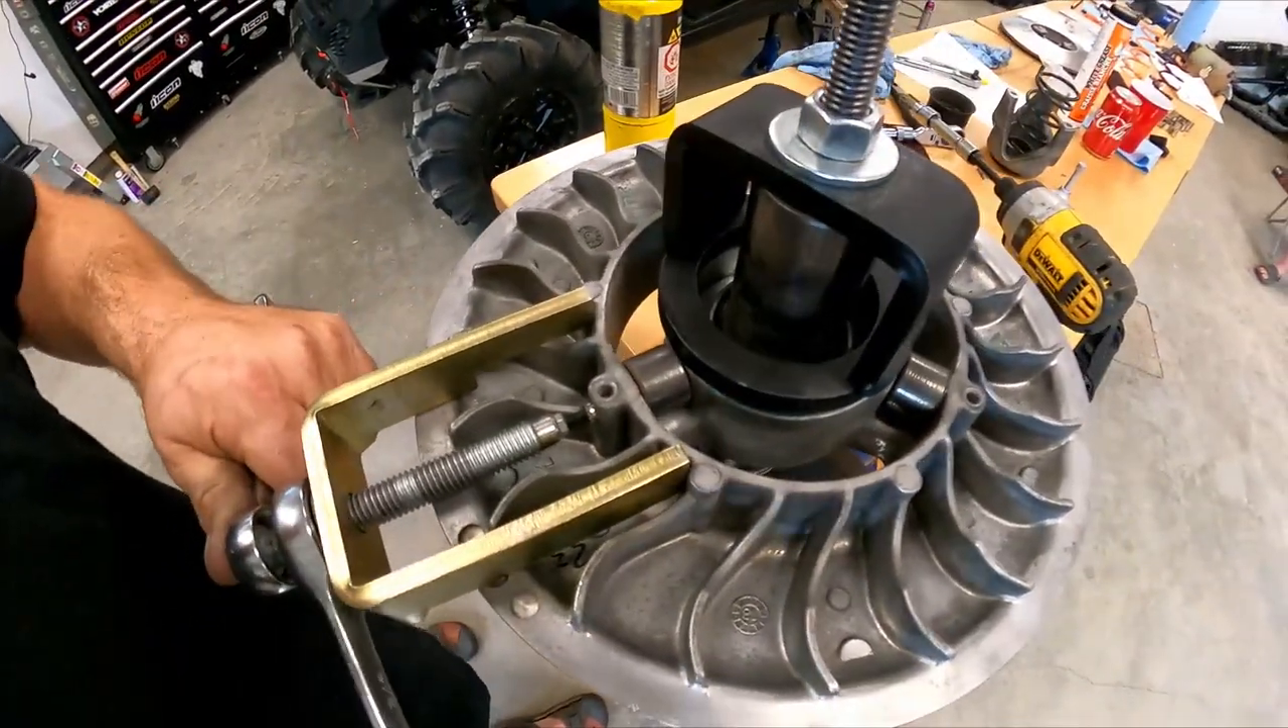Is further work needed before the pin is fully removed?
Yes.